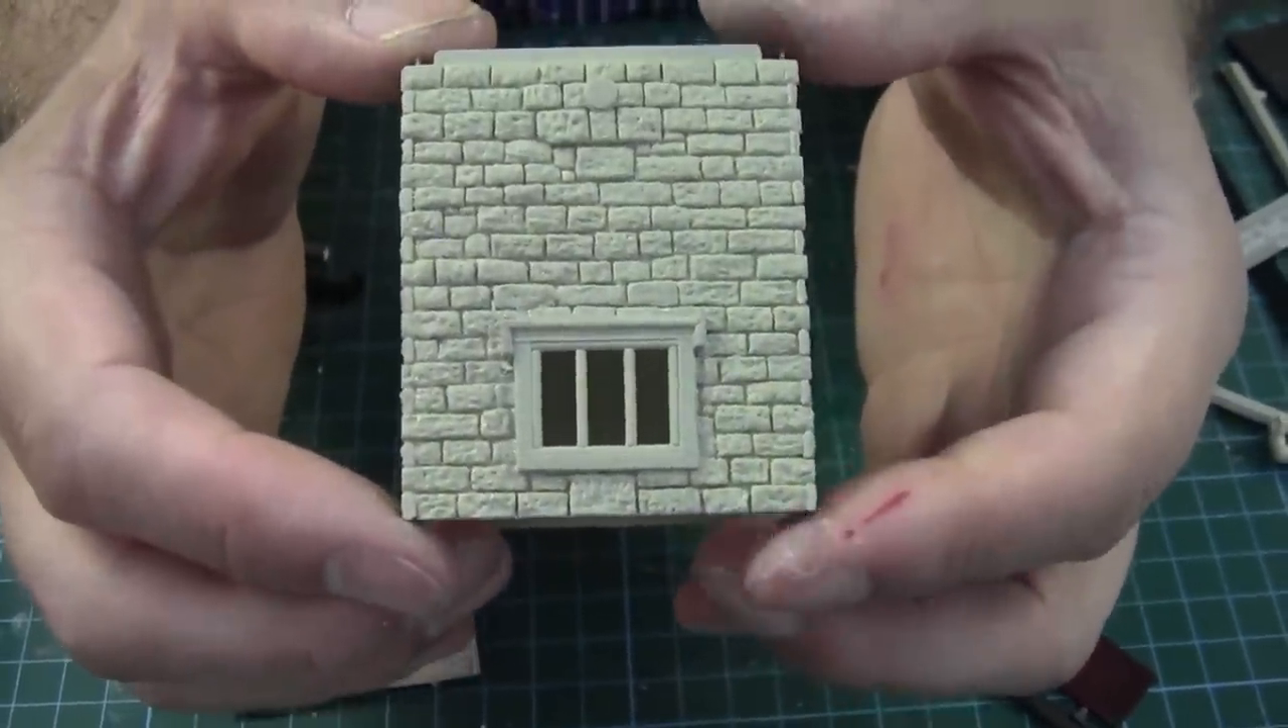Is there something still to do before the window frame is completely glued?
No.